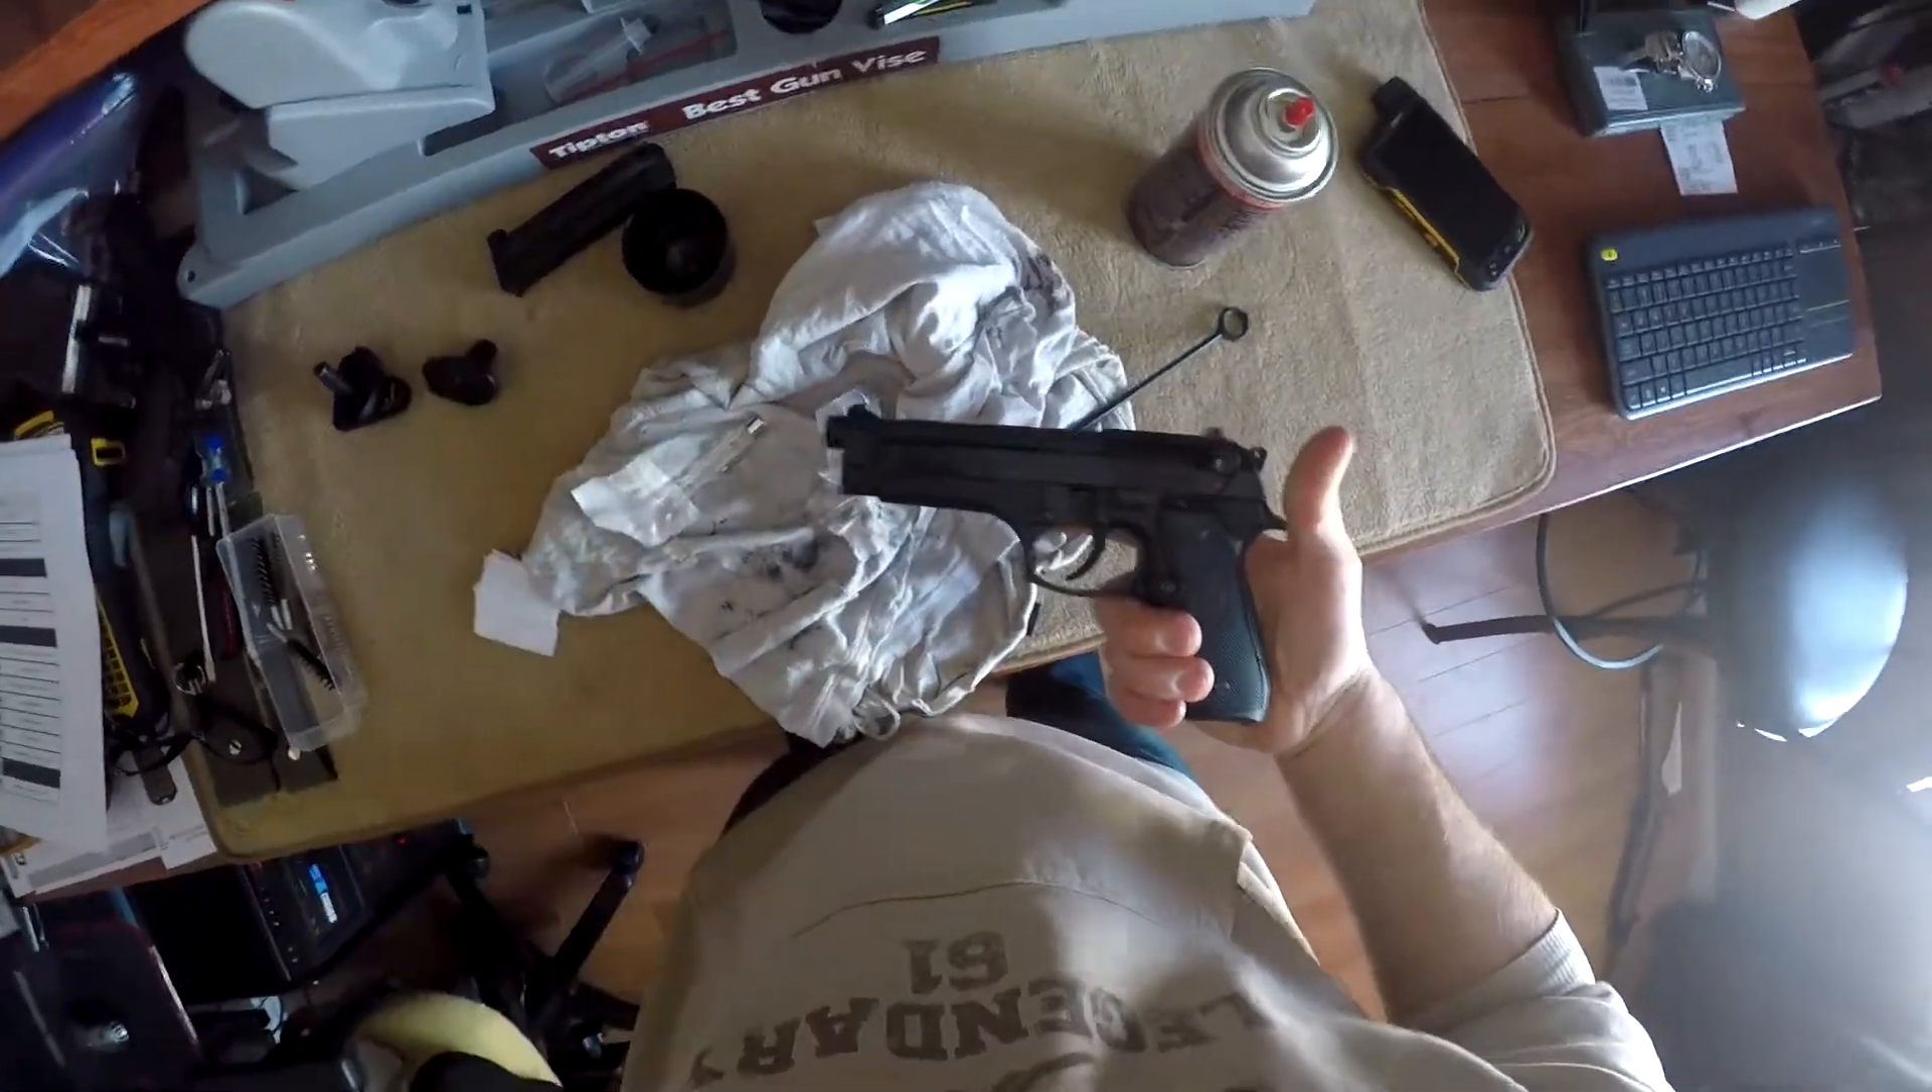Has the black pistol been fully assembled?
Yes.